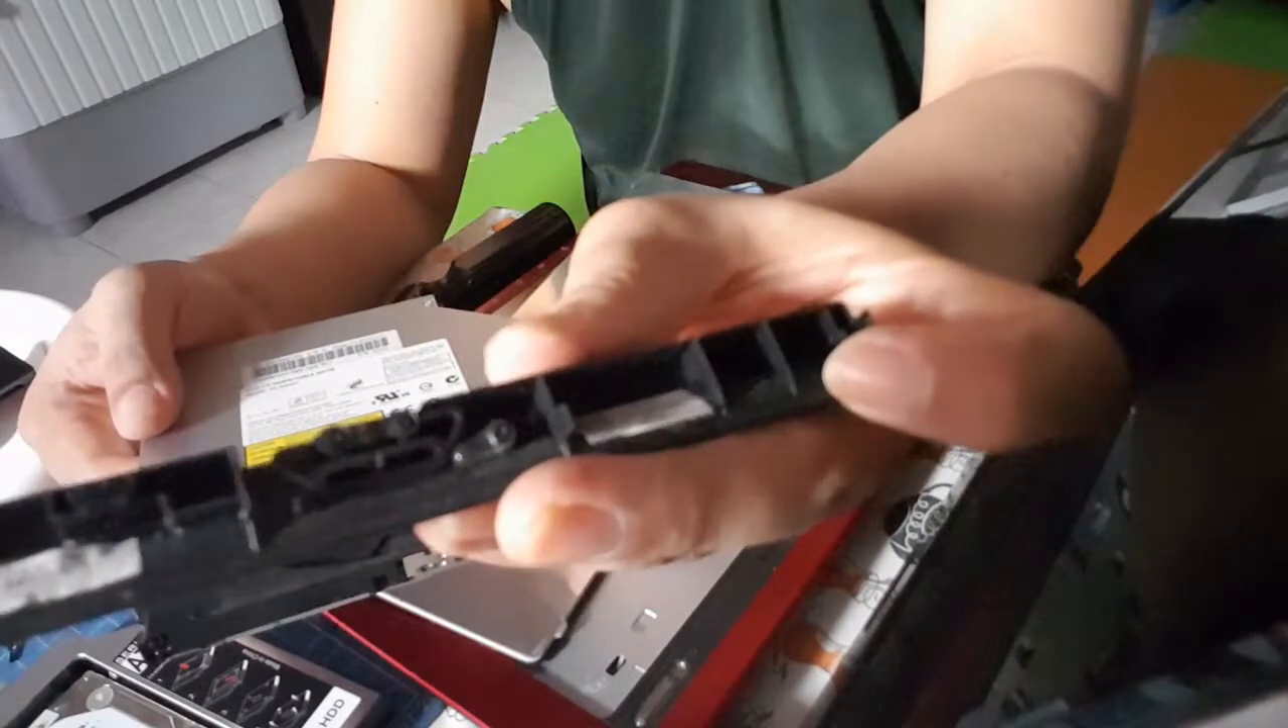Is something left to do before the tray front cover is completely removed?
No.